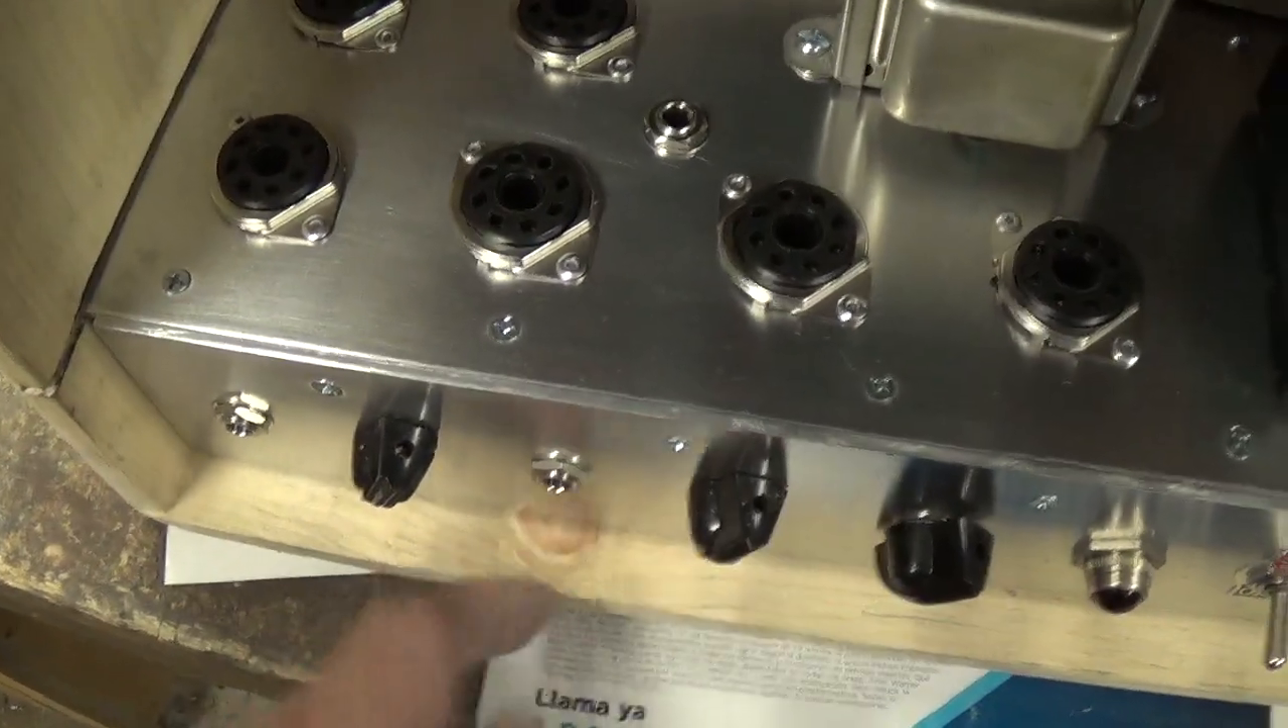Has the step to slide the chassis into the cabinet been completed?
Yes.